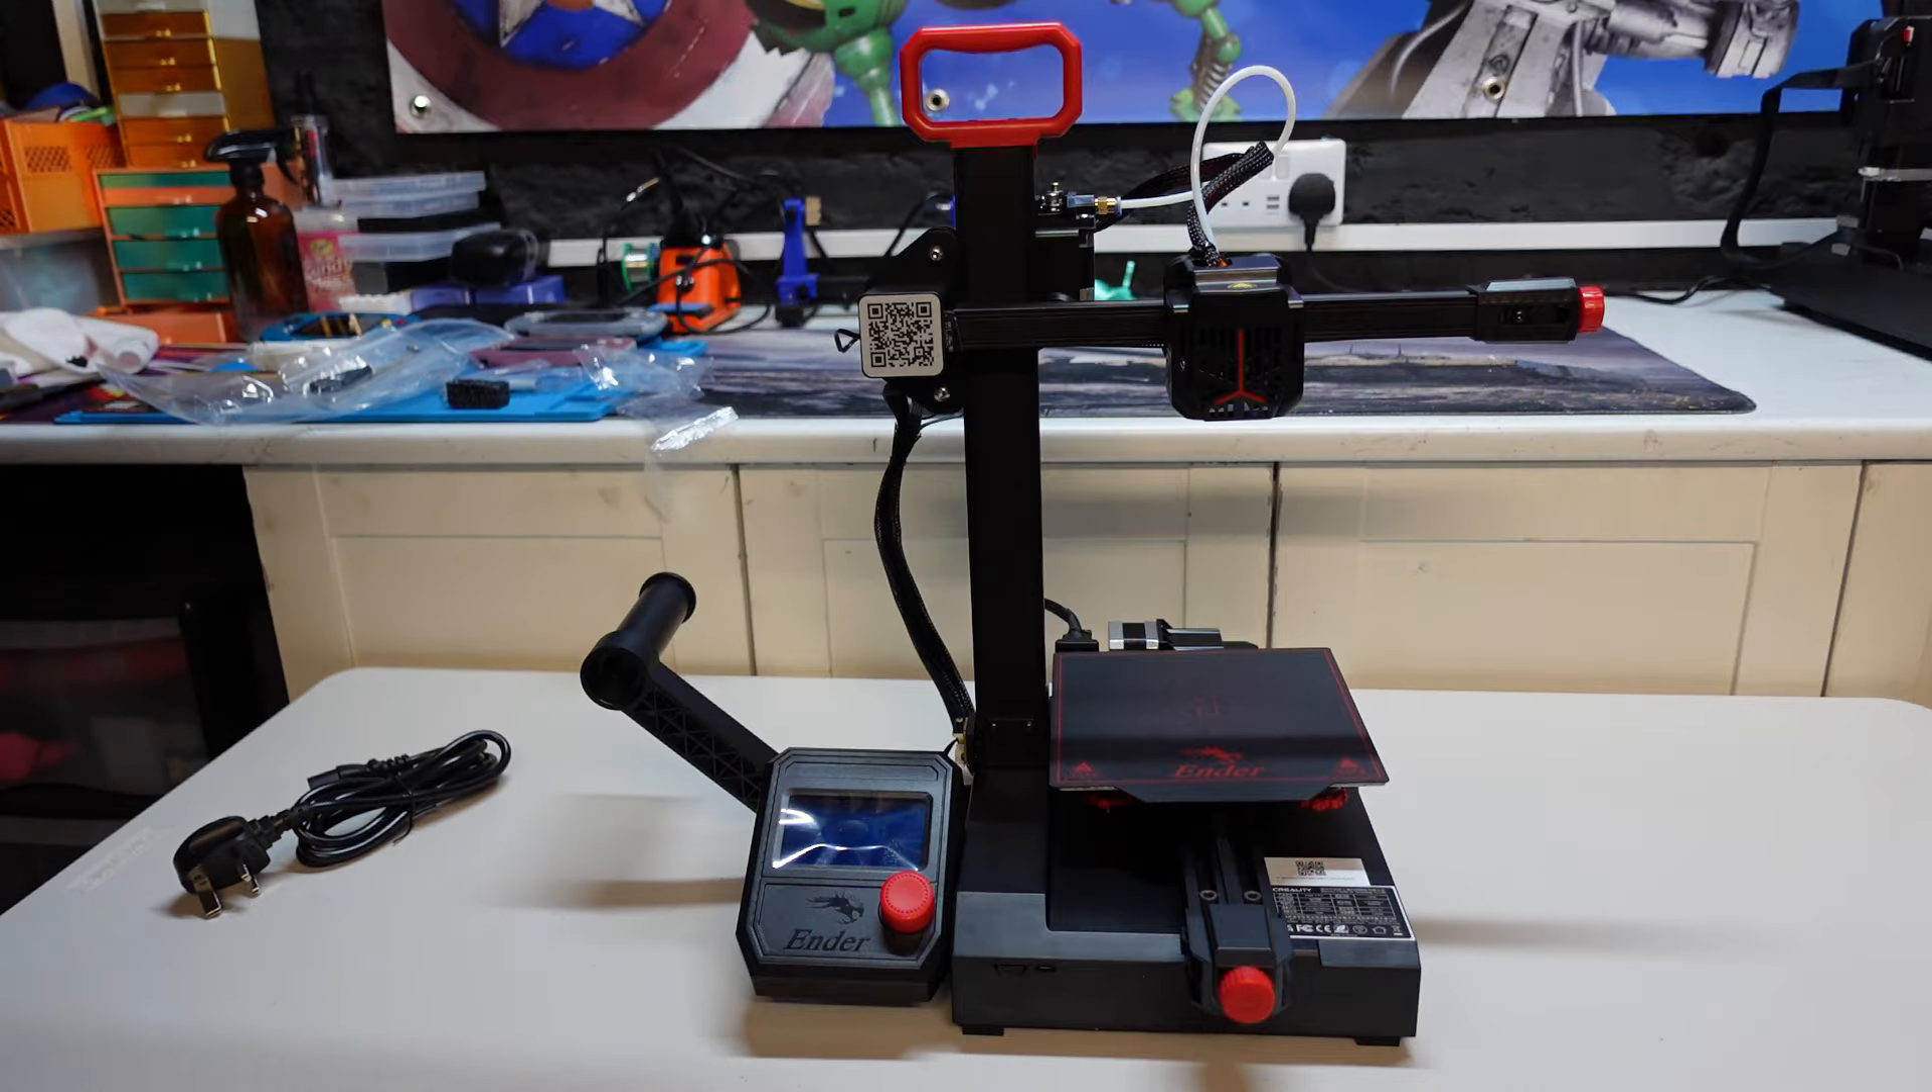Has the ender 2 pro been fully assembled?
Yes.